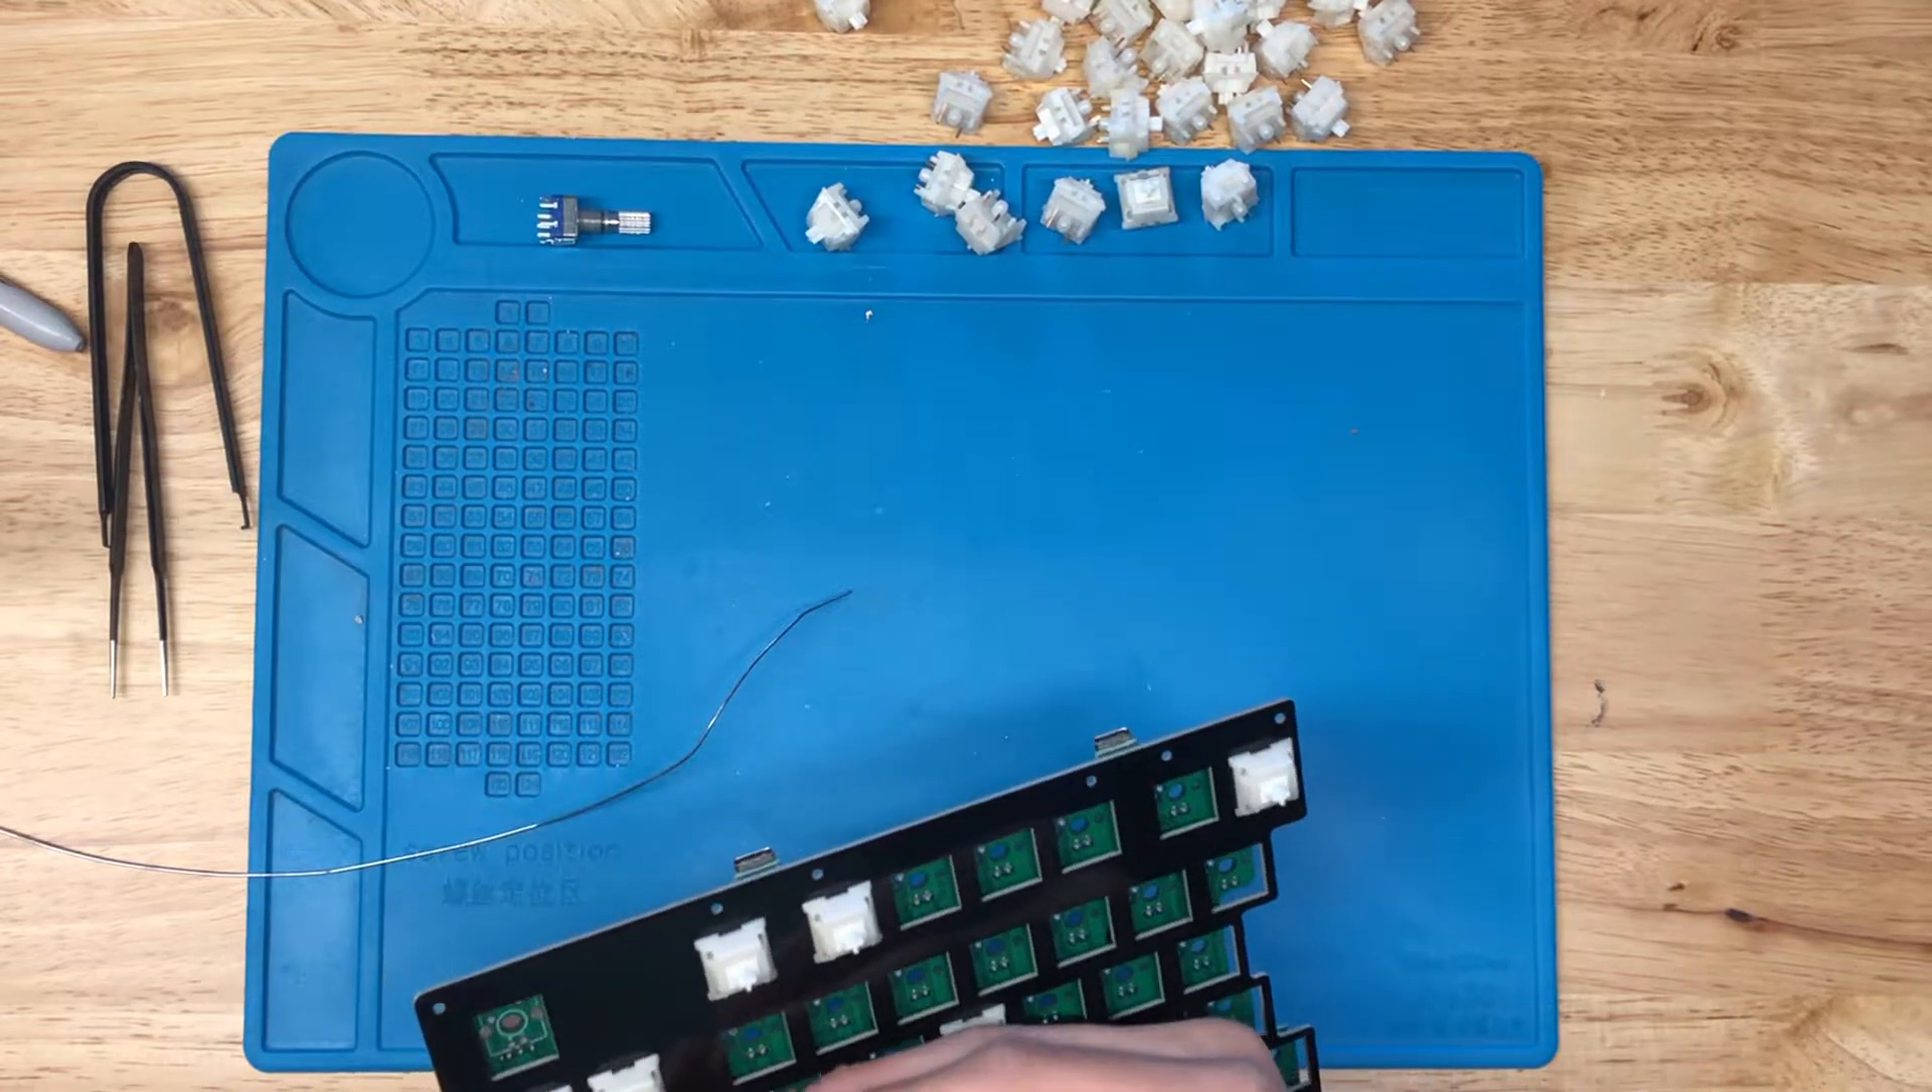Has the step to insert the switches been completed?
No.